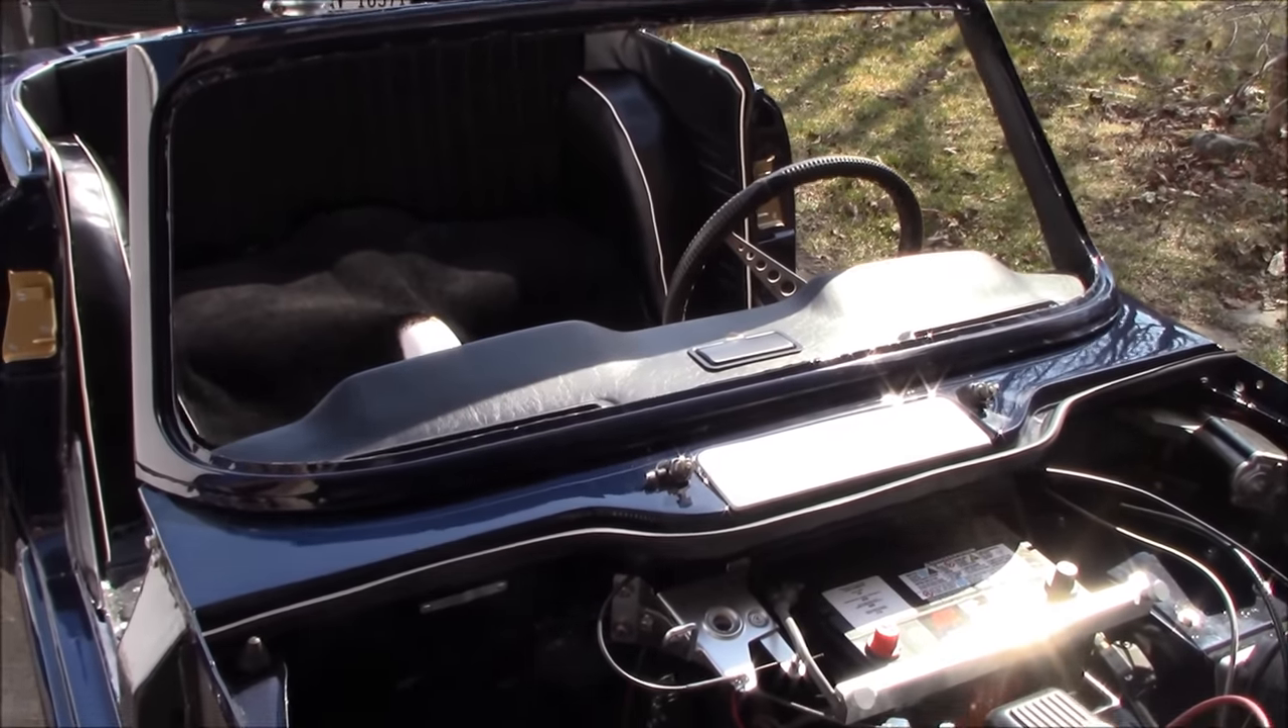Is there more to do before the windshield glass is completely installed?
Yes.